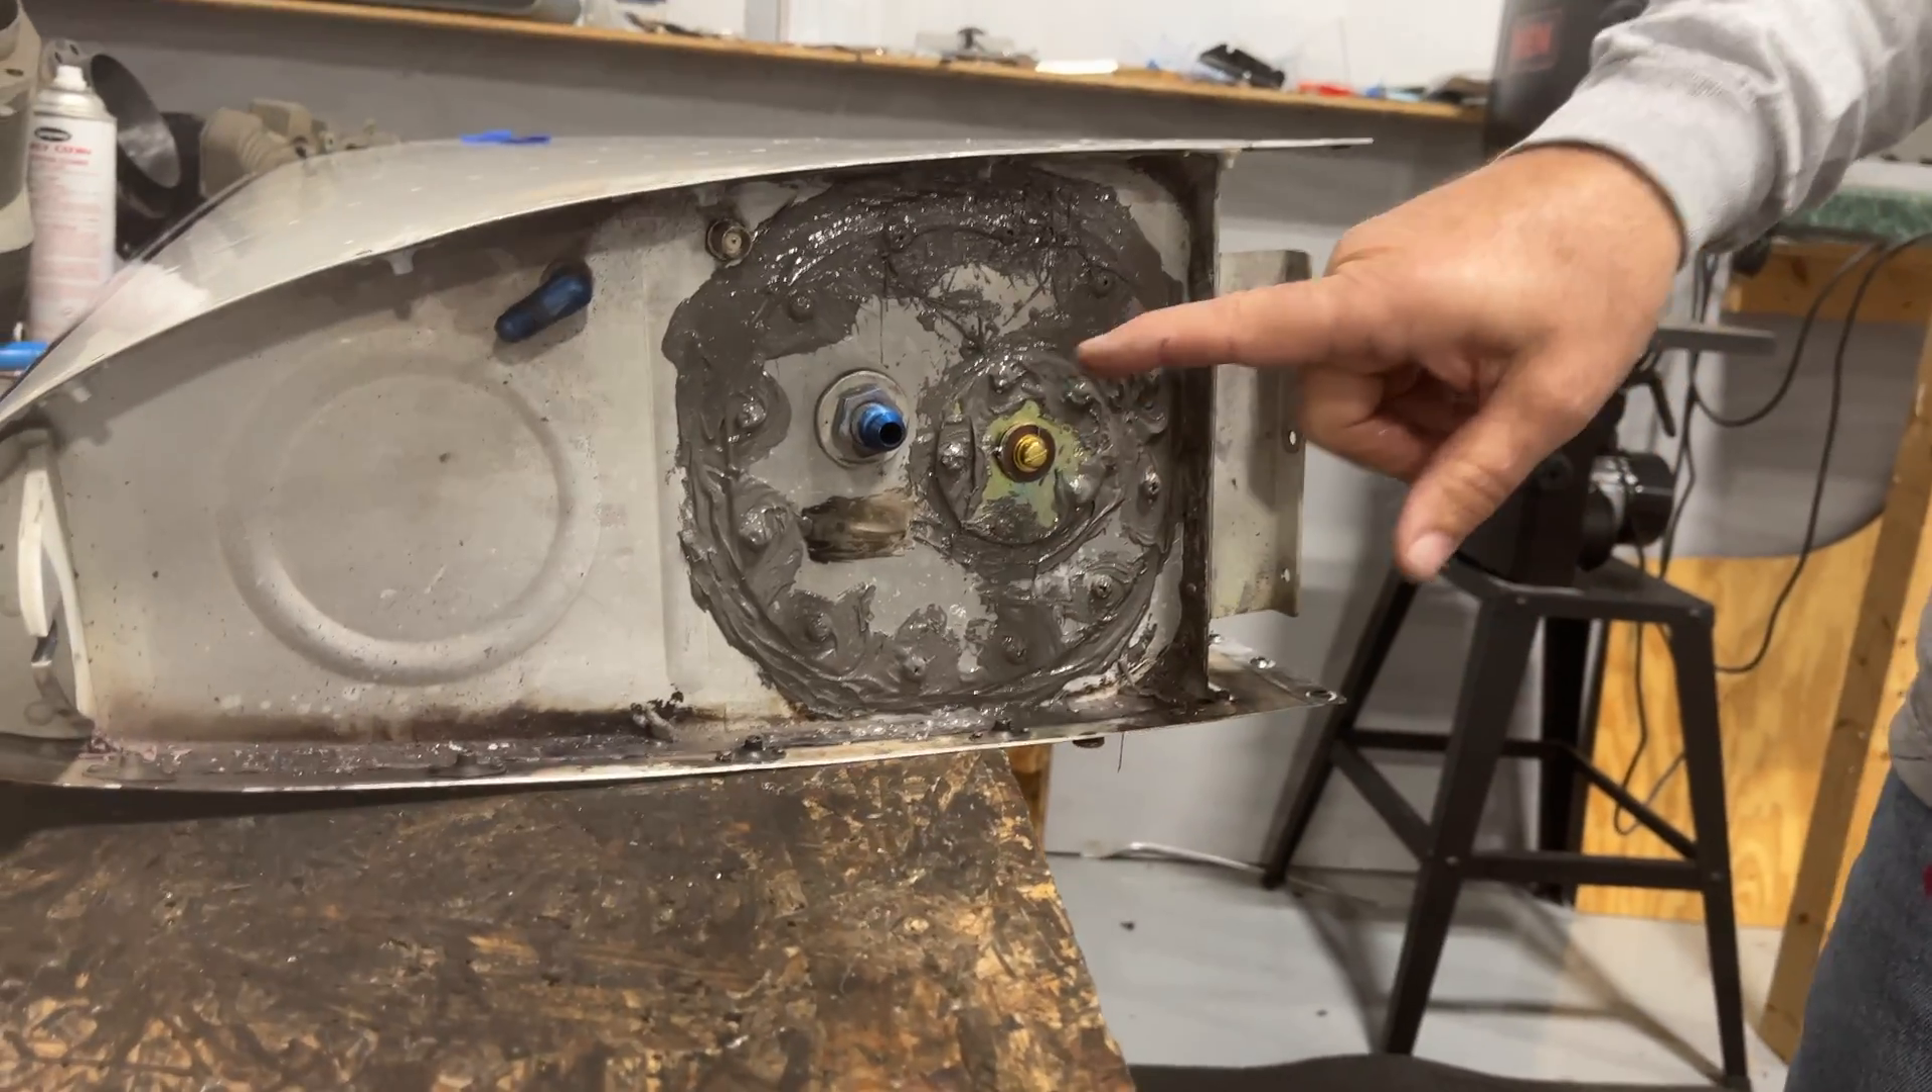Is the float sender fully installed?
Yes.